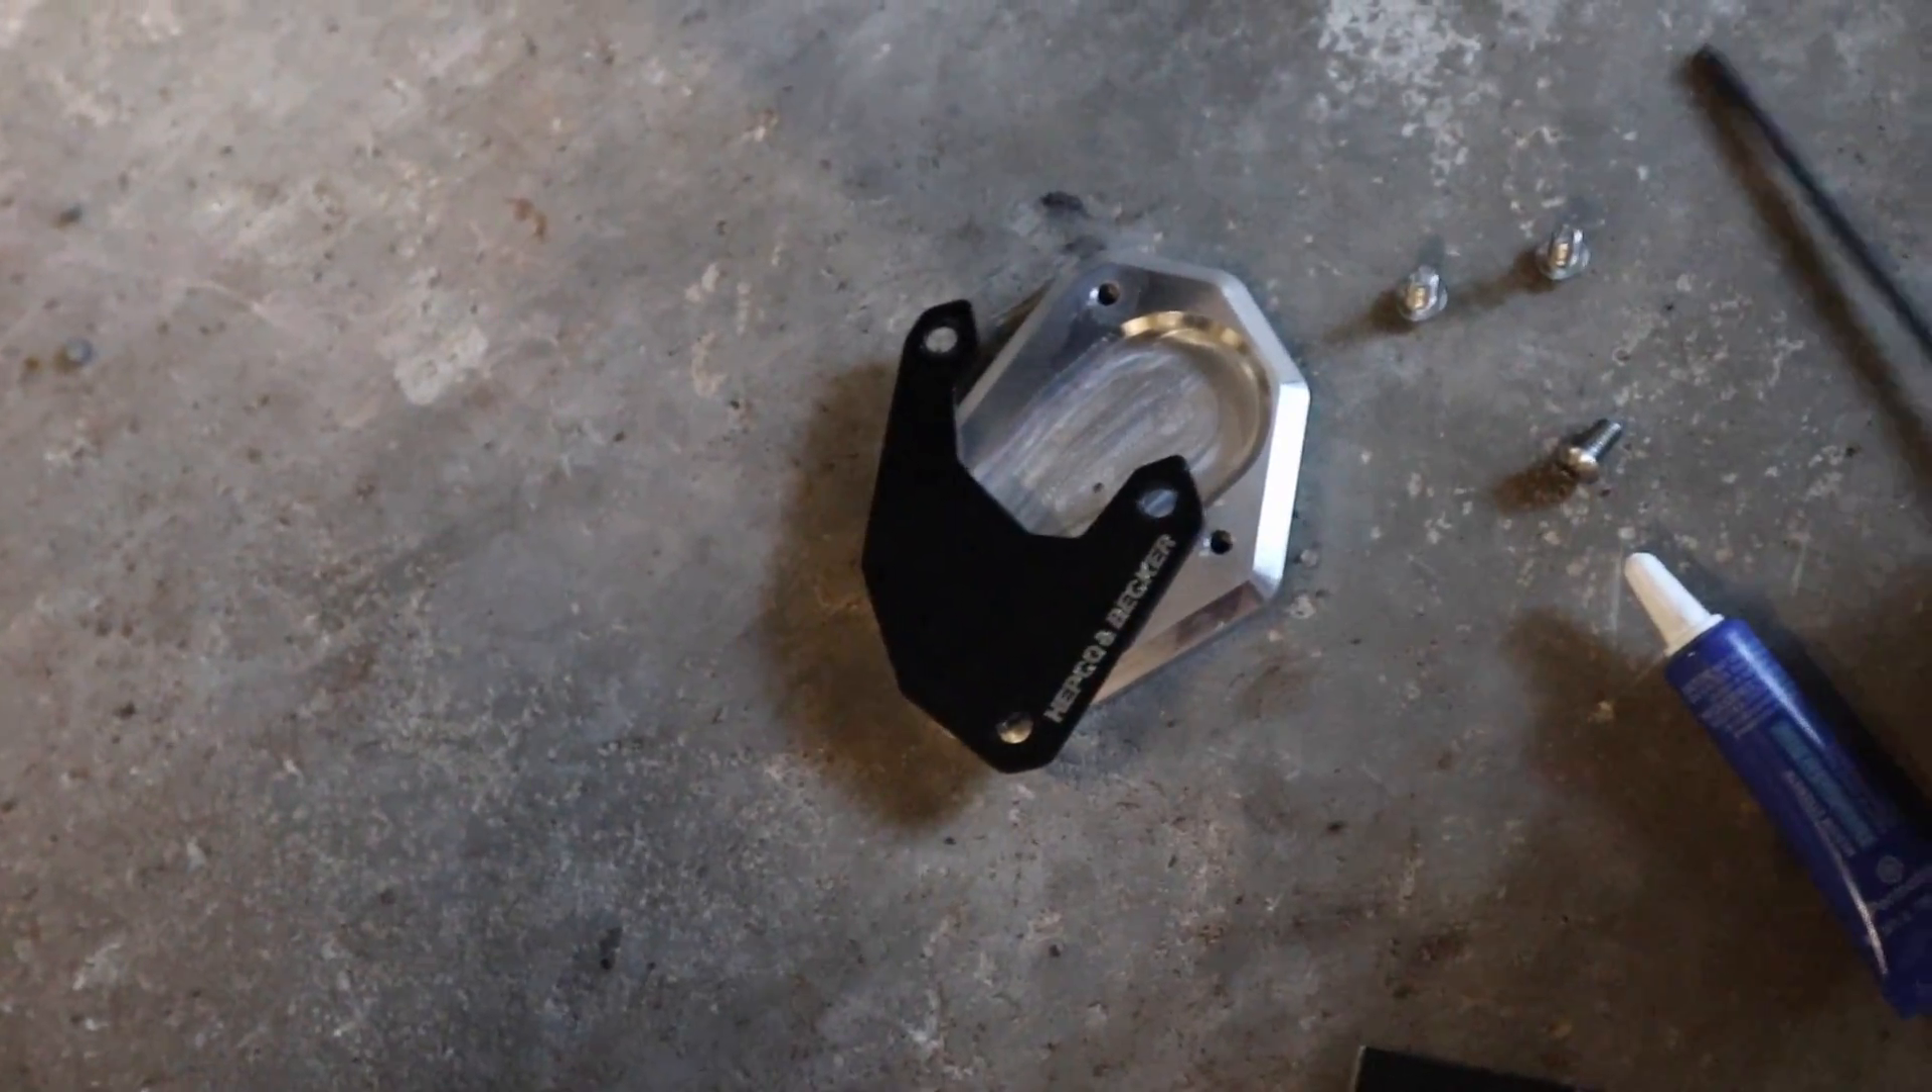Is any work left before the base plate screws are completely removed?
No.